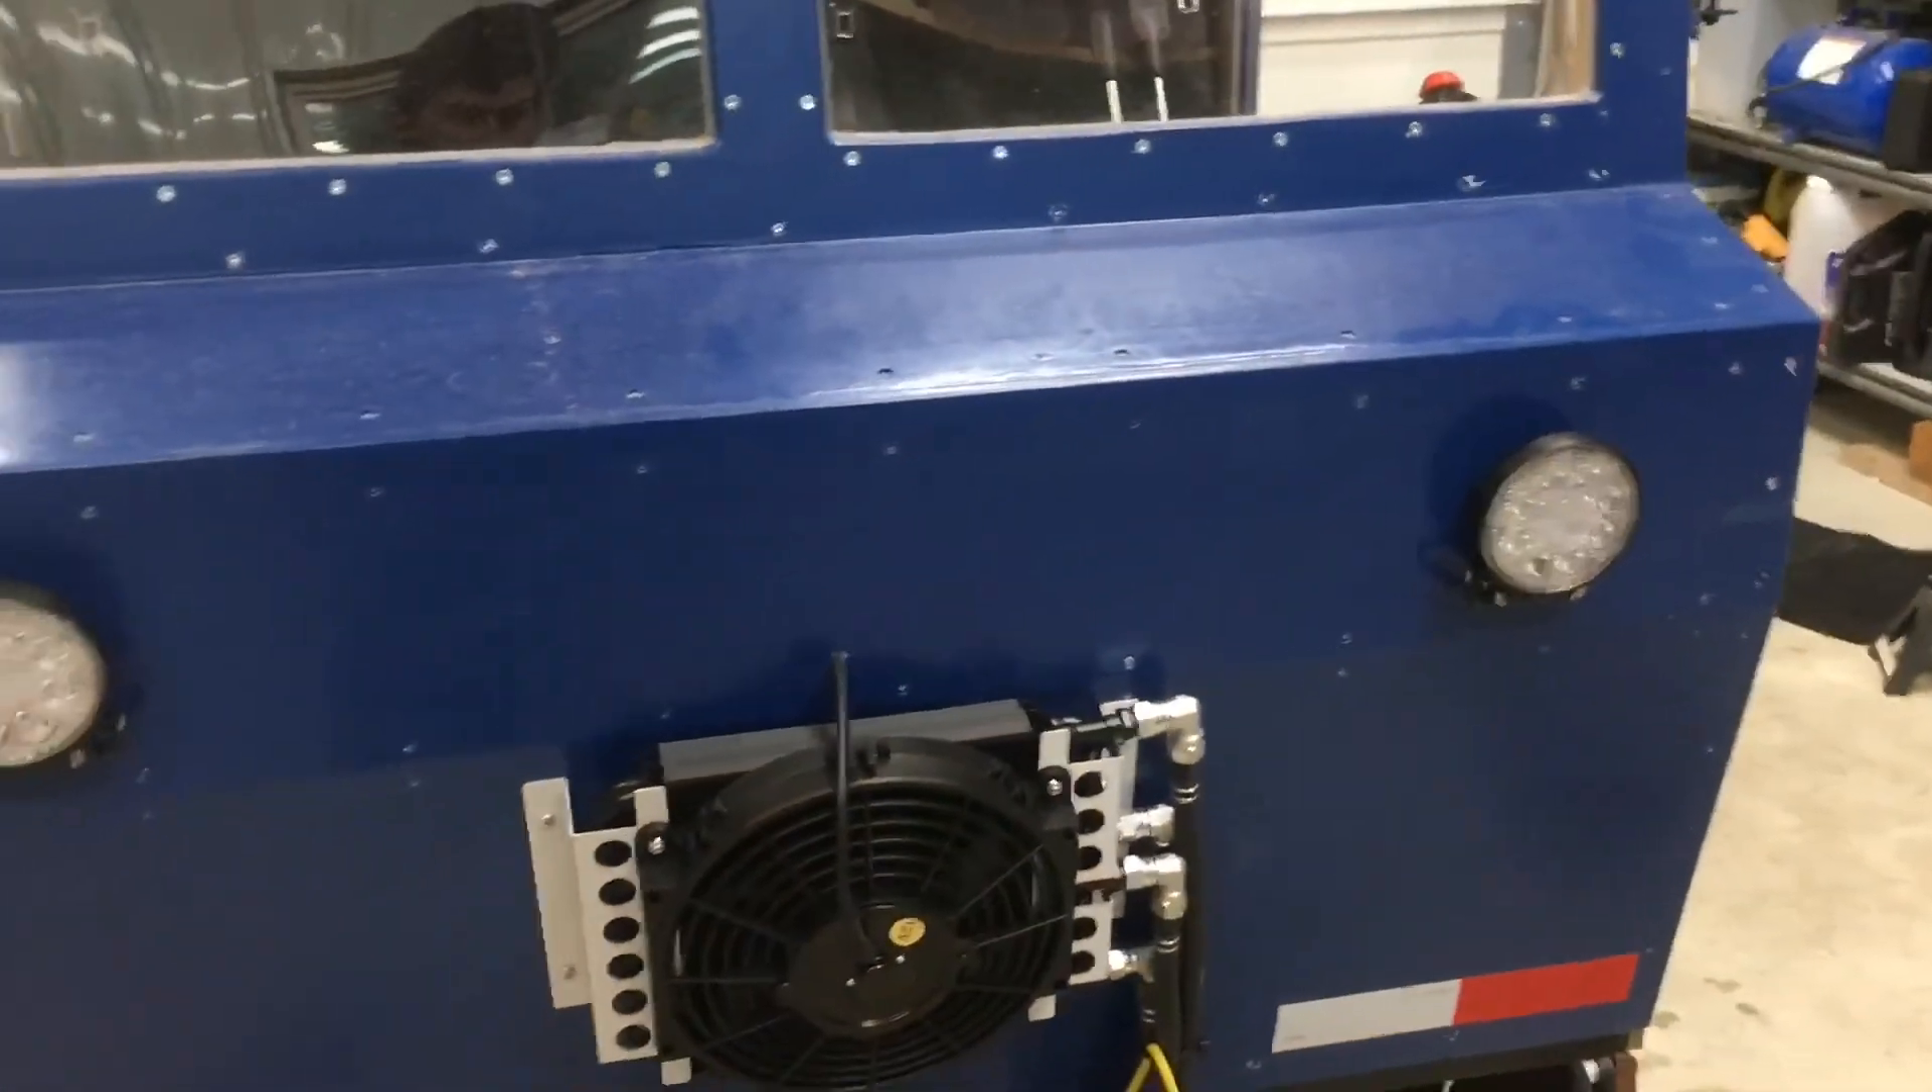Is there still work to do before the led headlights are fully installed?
No.